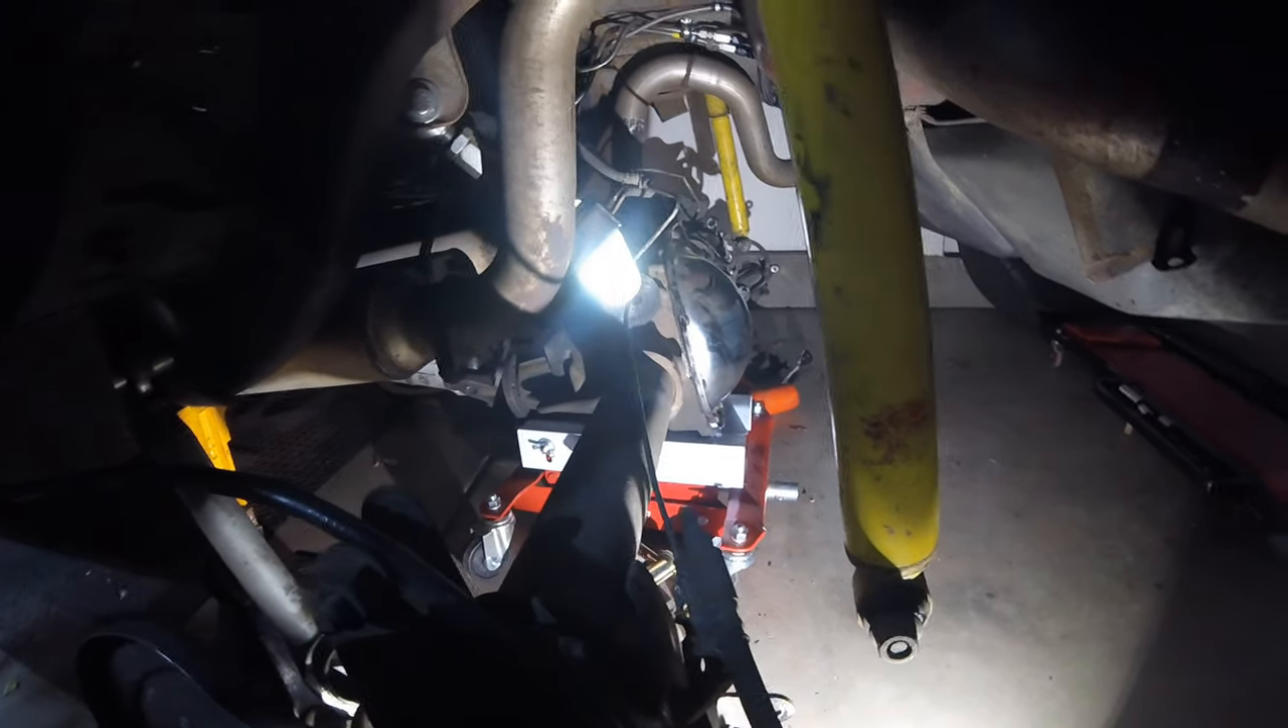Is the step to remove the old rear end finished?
No.